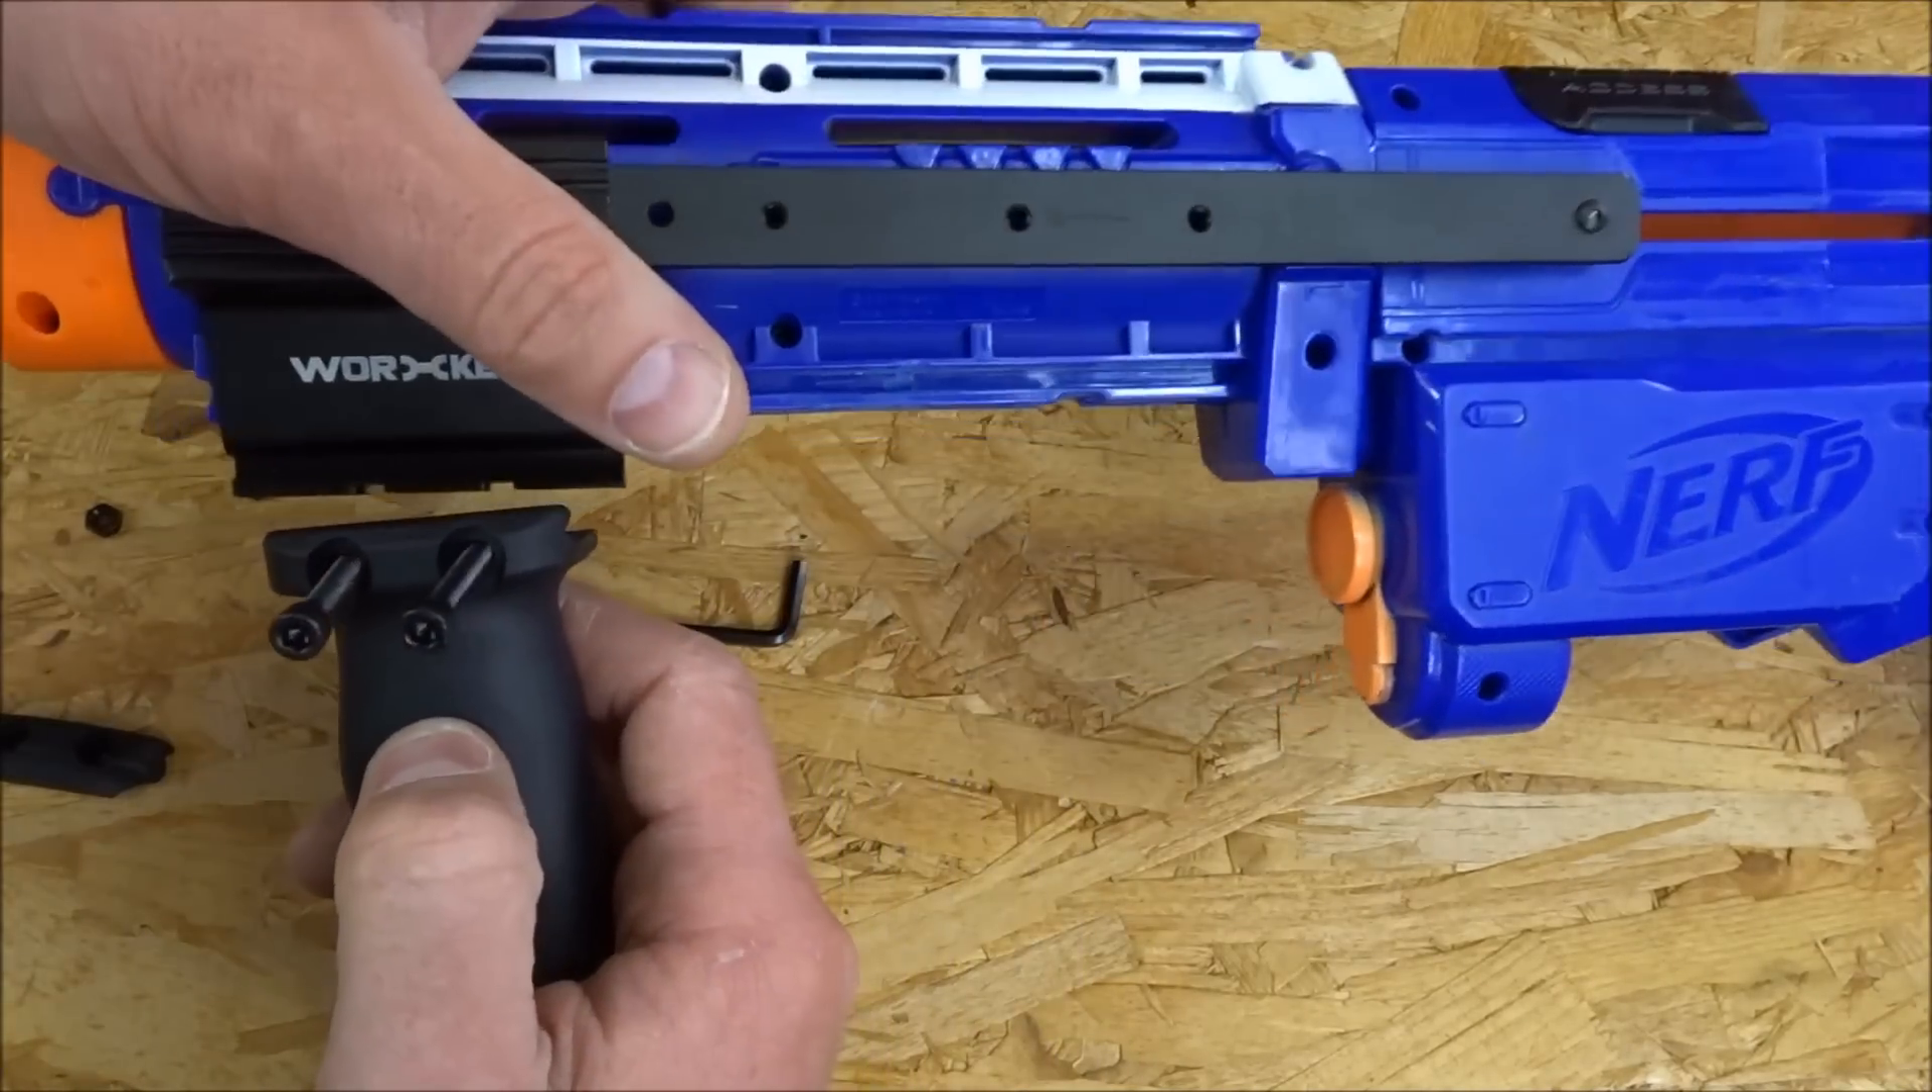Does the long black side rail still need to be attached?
No.